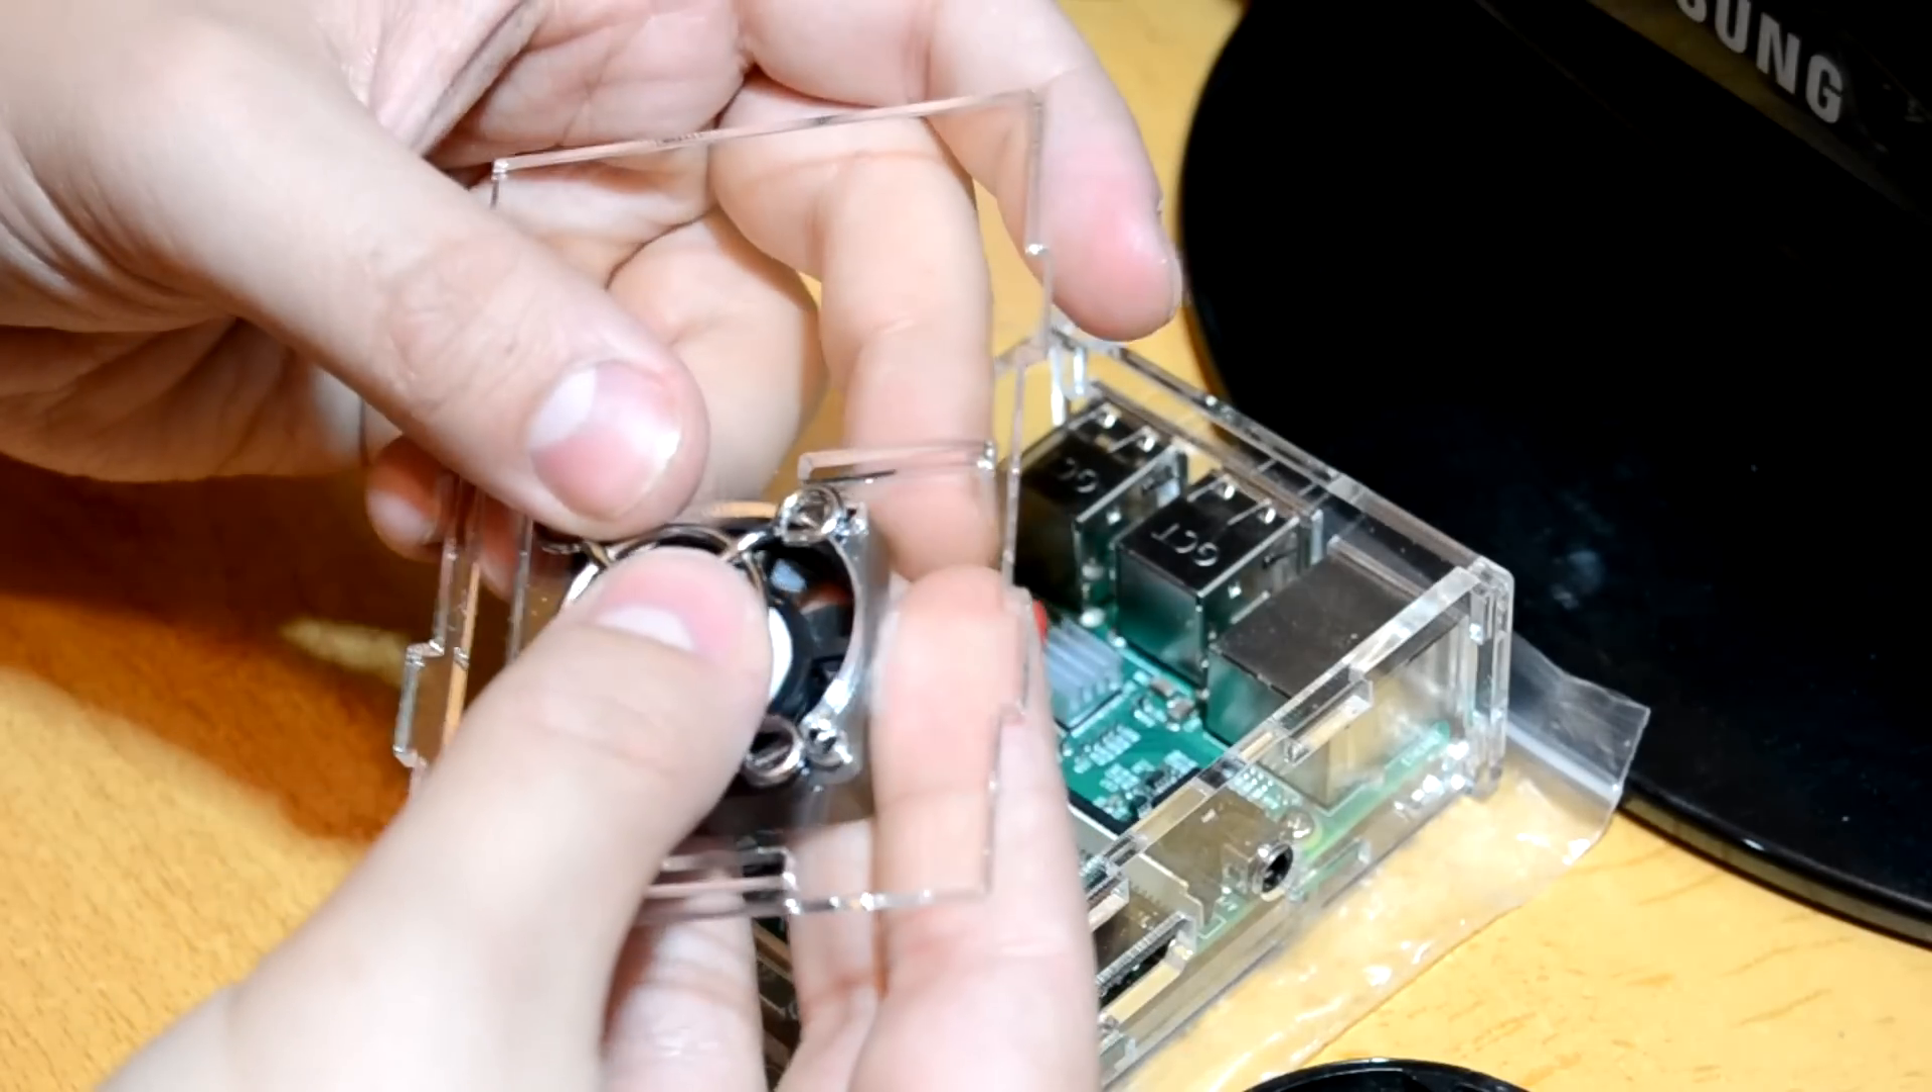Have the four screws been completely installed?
No.